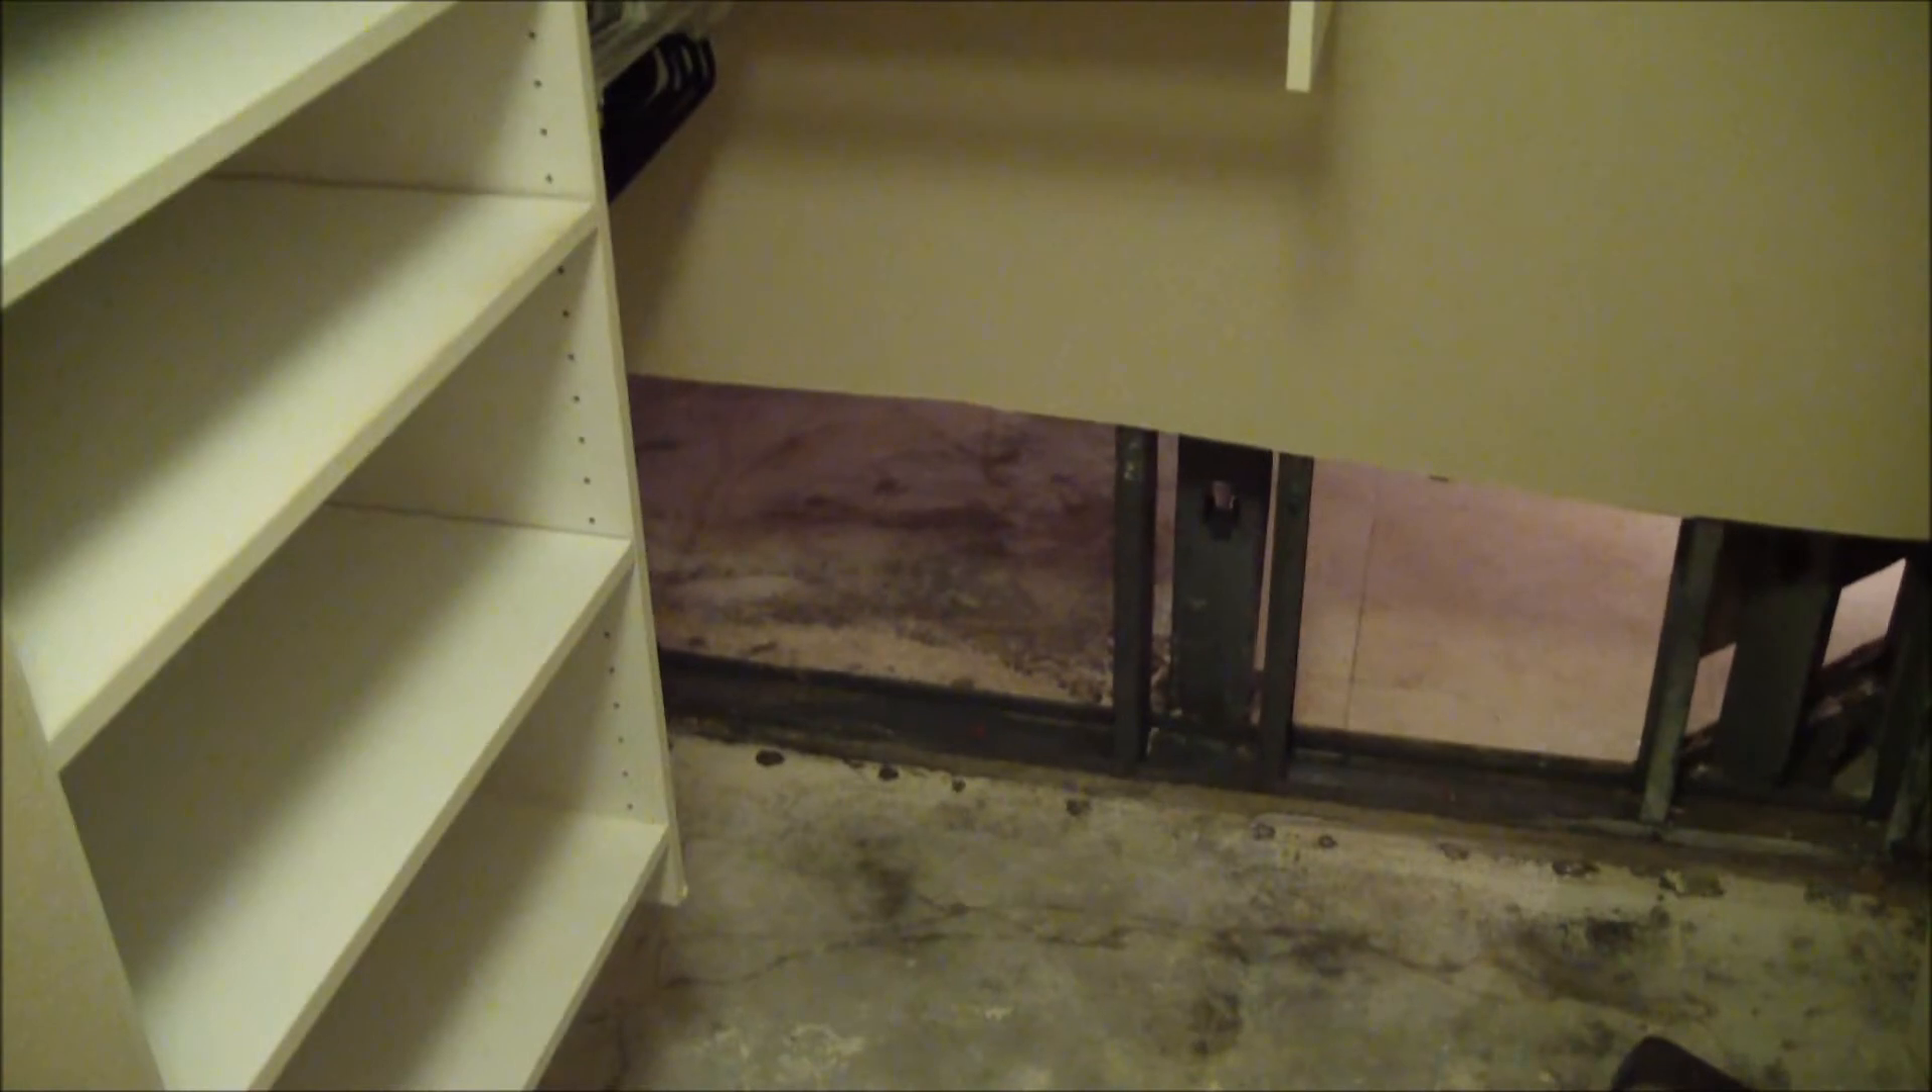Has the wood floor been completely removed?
Yes.